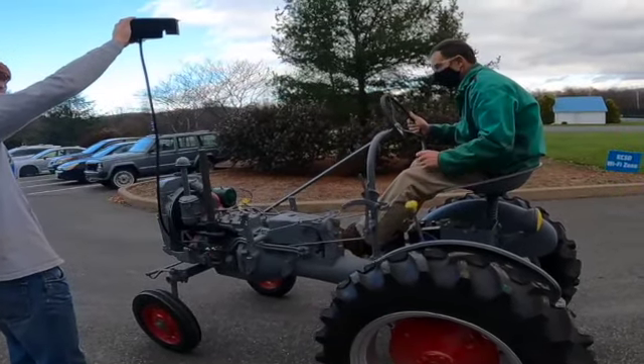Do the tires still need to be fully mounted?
No.